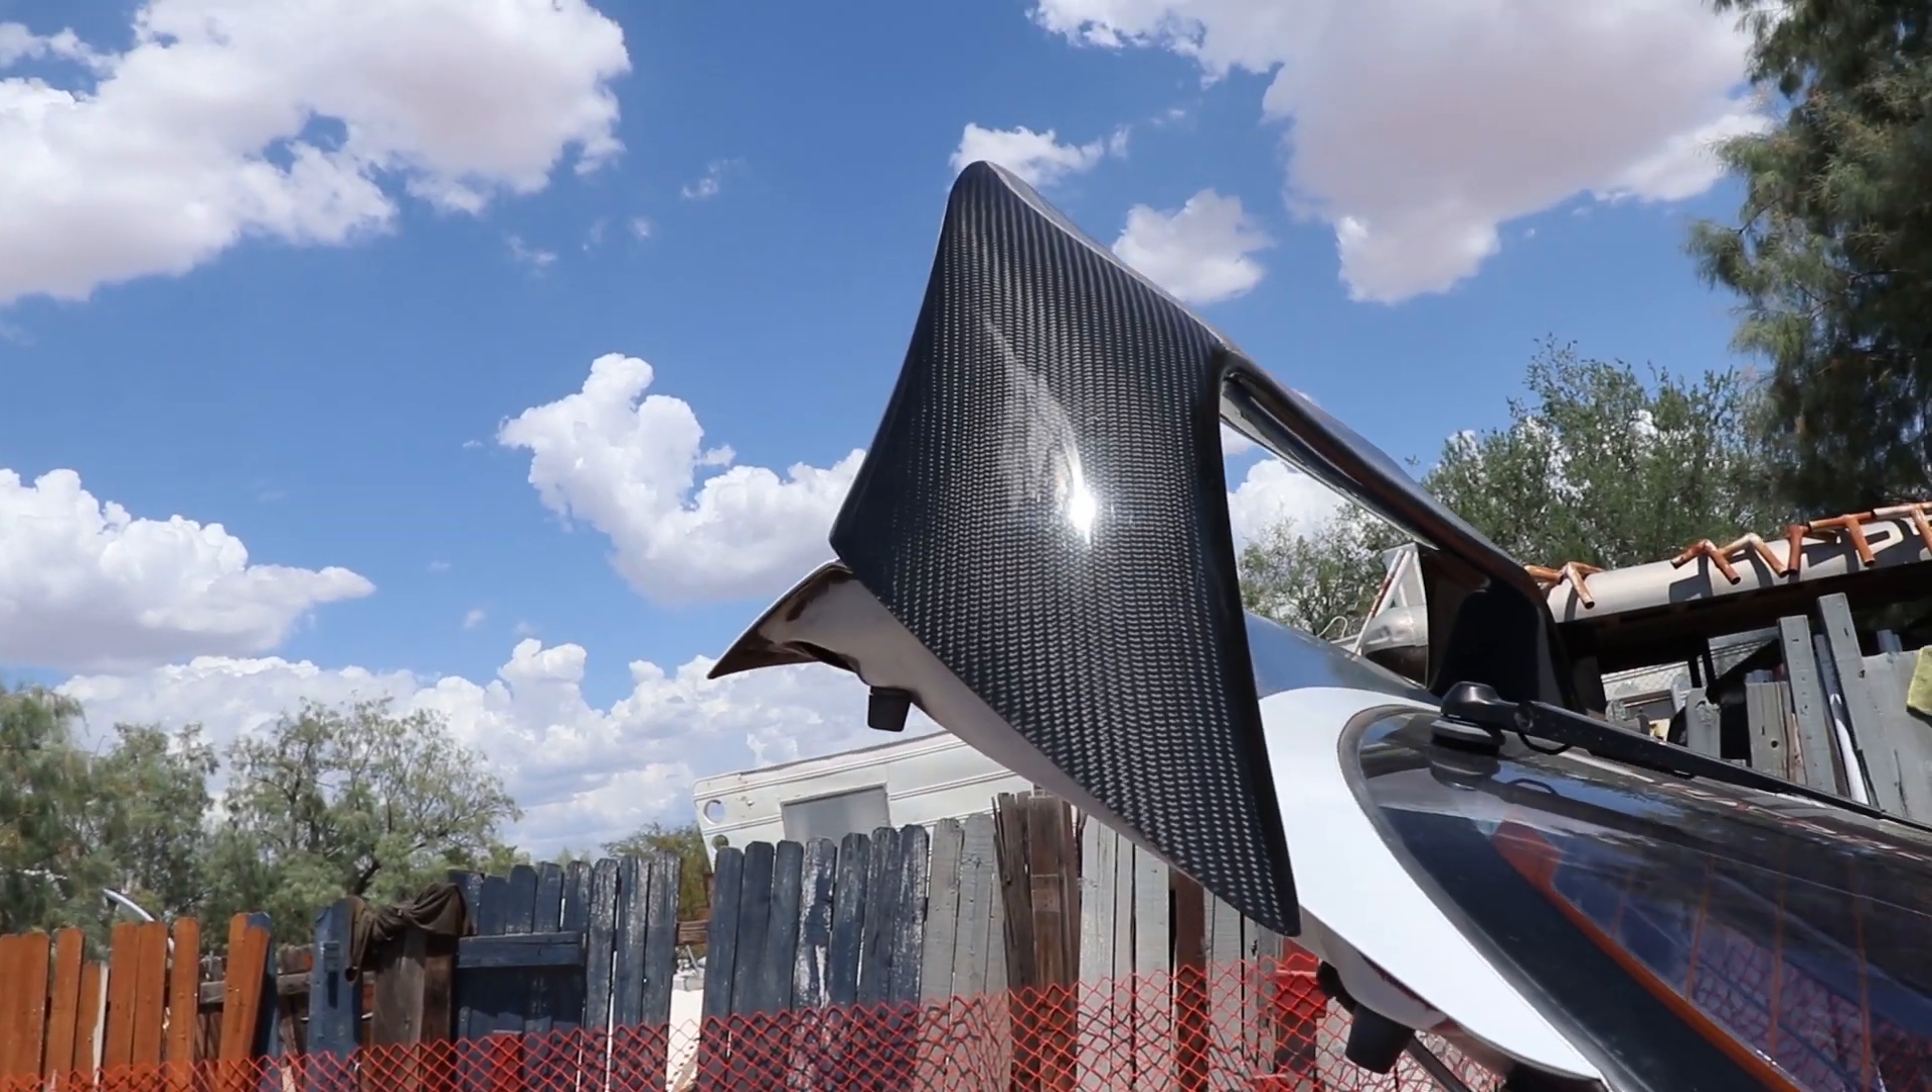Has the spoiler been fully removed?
No.